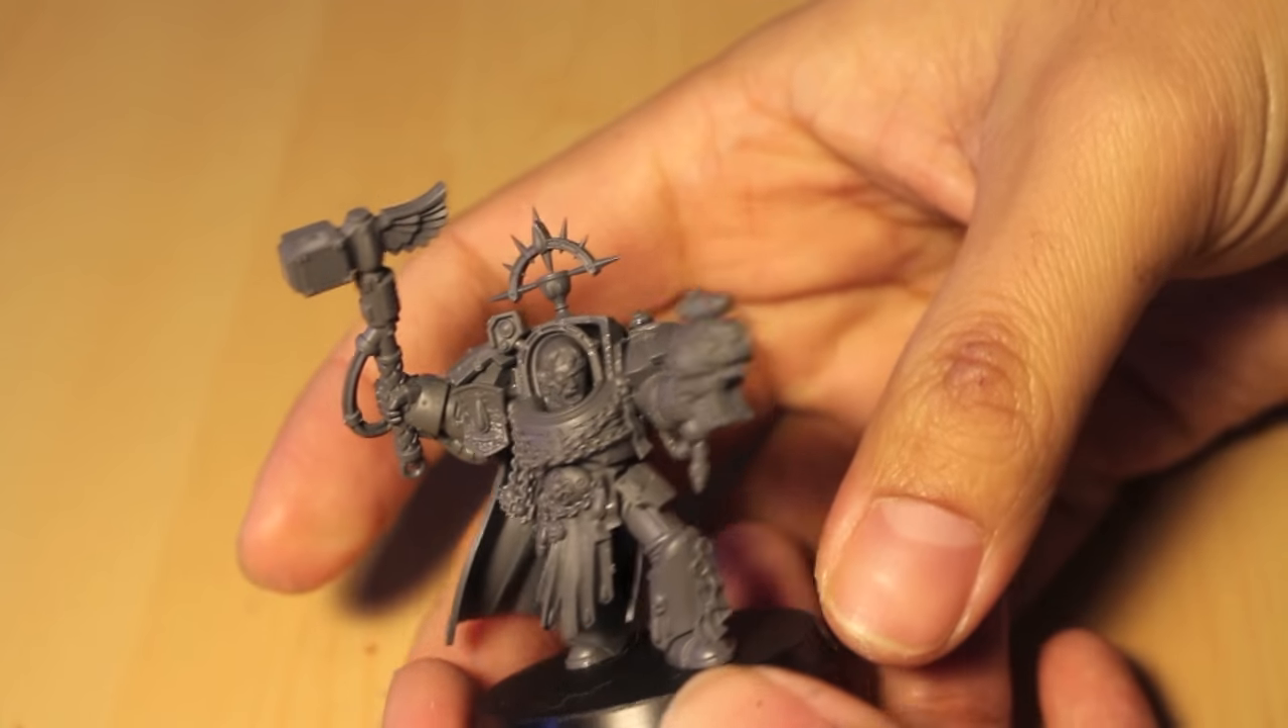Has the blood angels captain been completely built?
Yes.